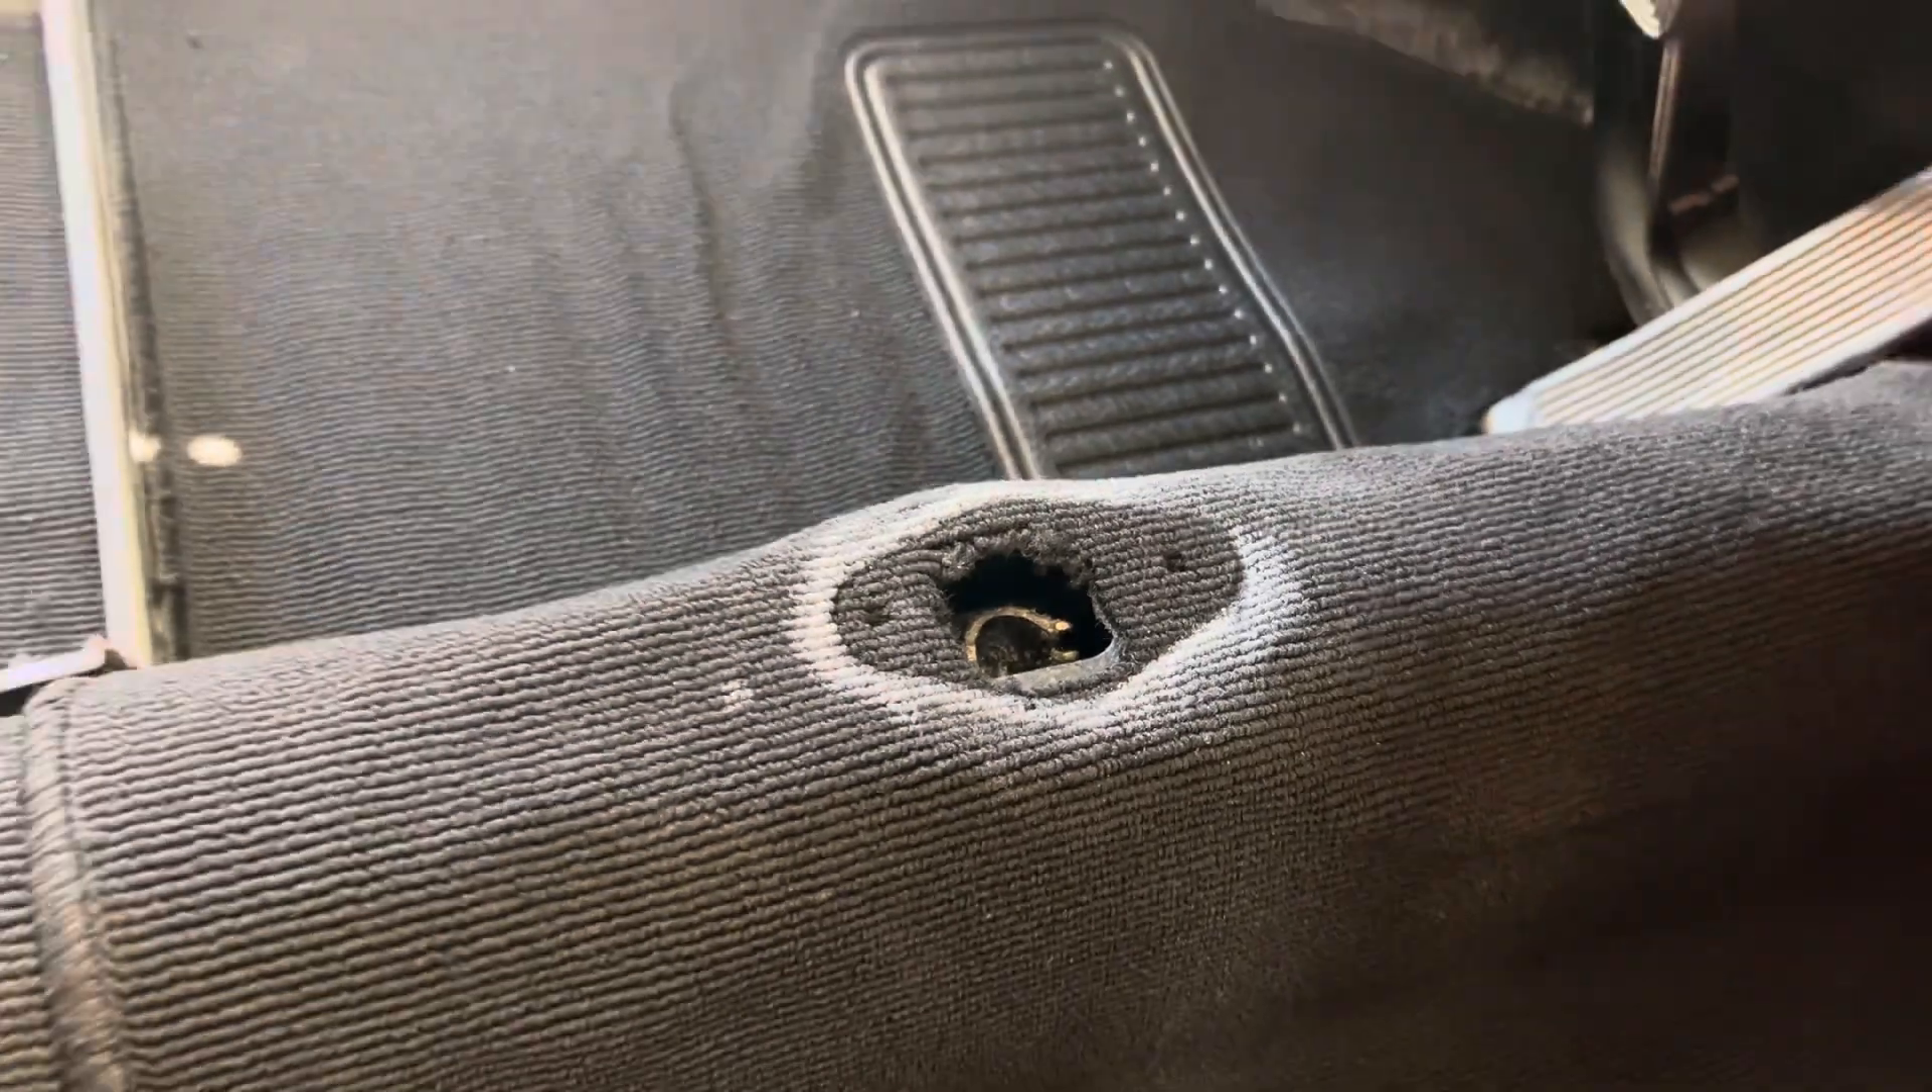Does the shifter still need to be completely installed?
Yes.